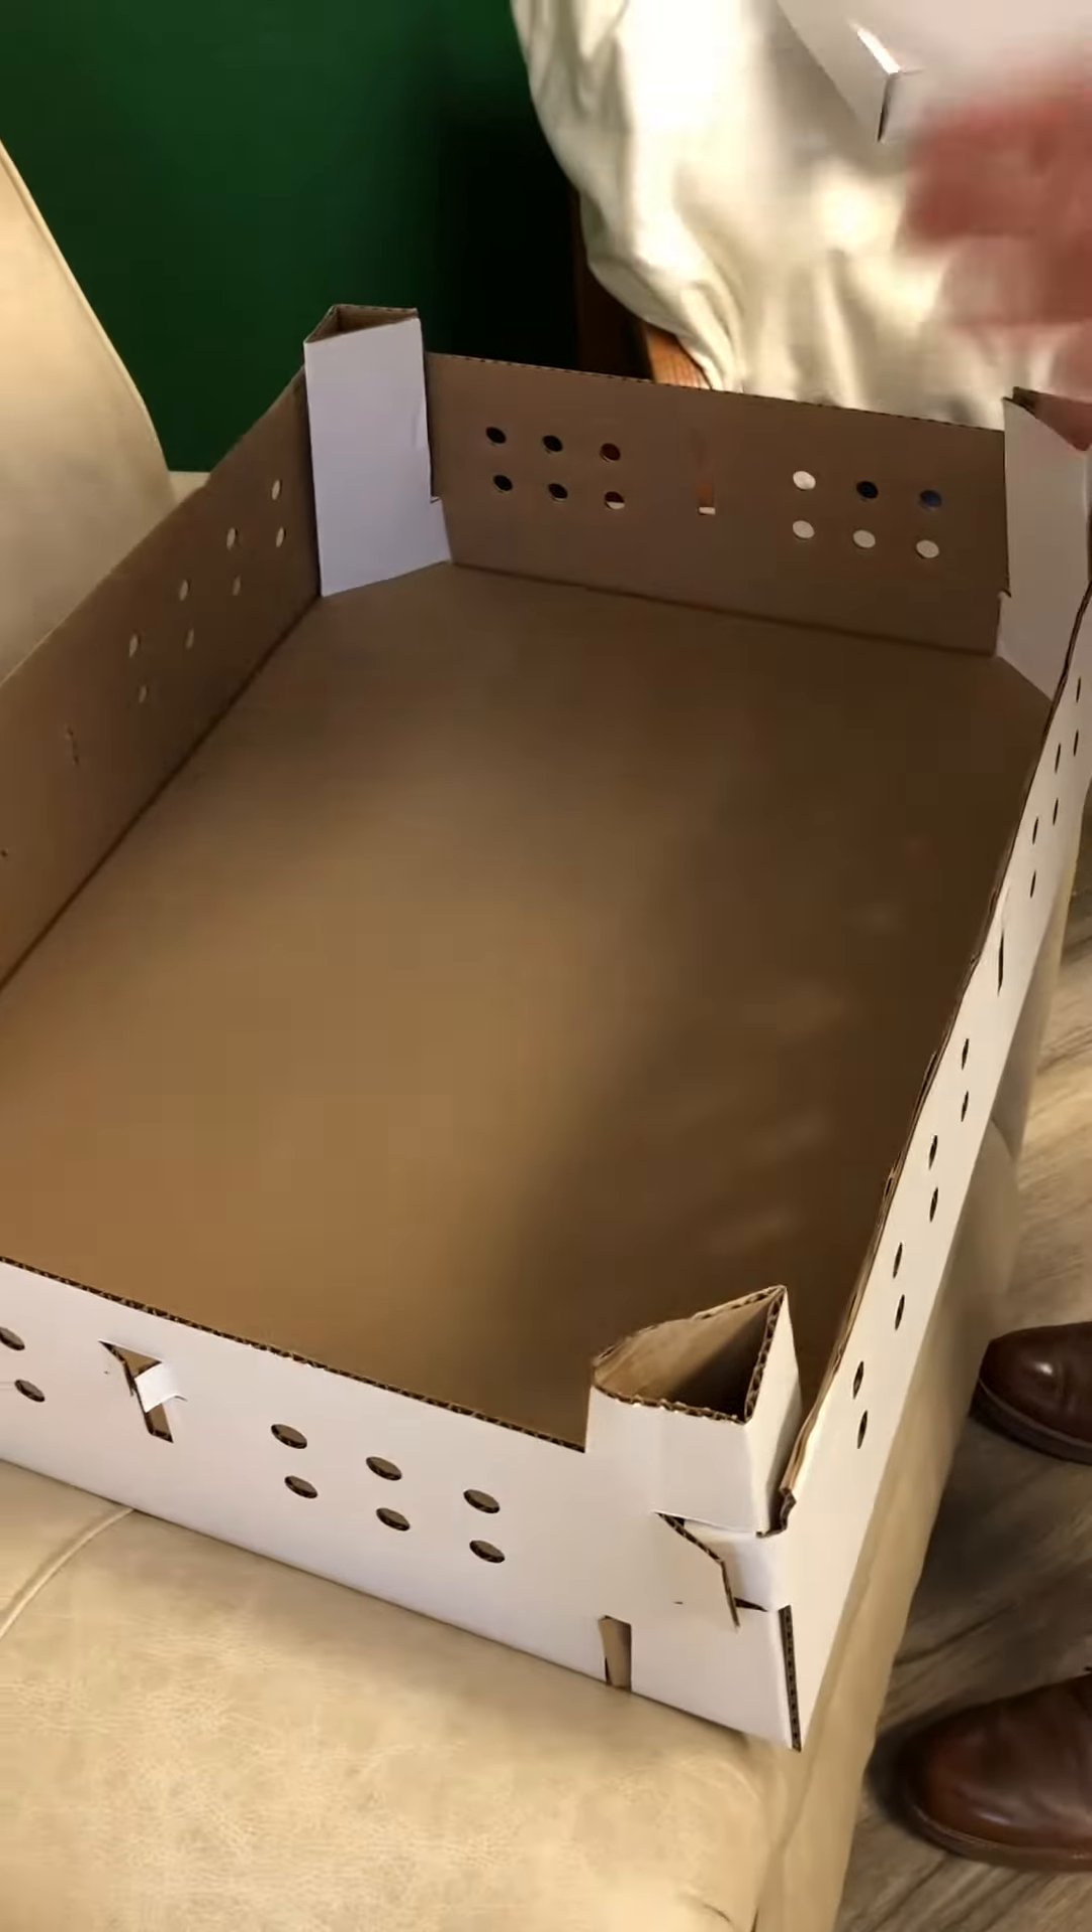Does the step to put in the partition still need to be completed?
Yes.